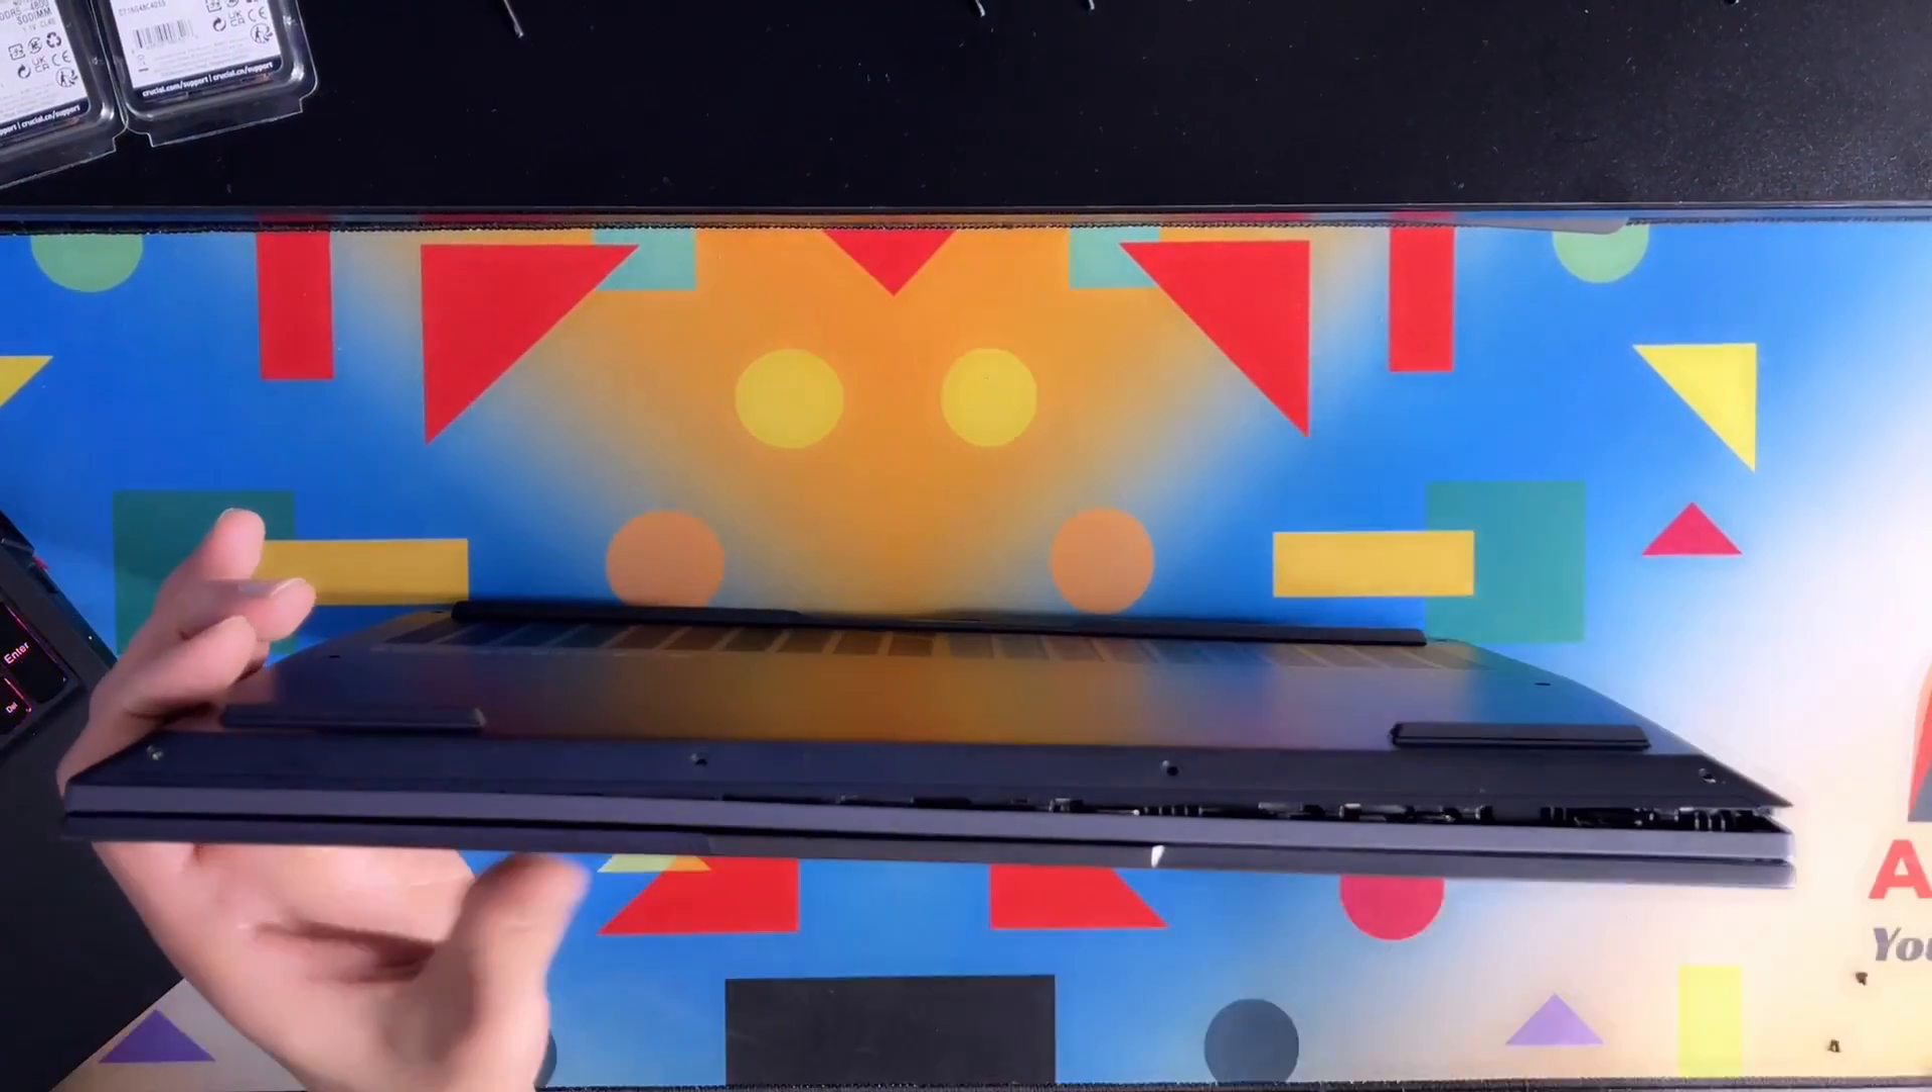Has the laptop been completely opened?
No.